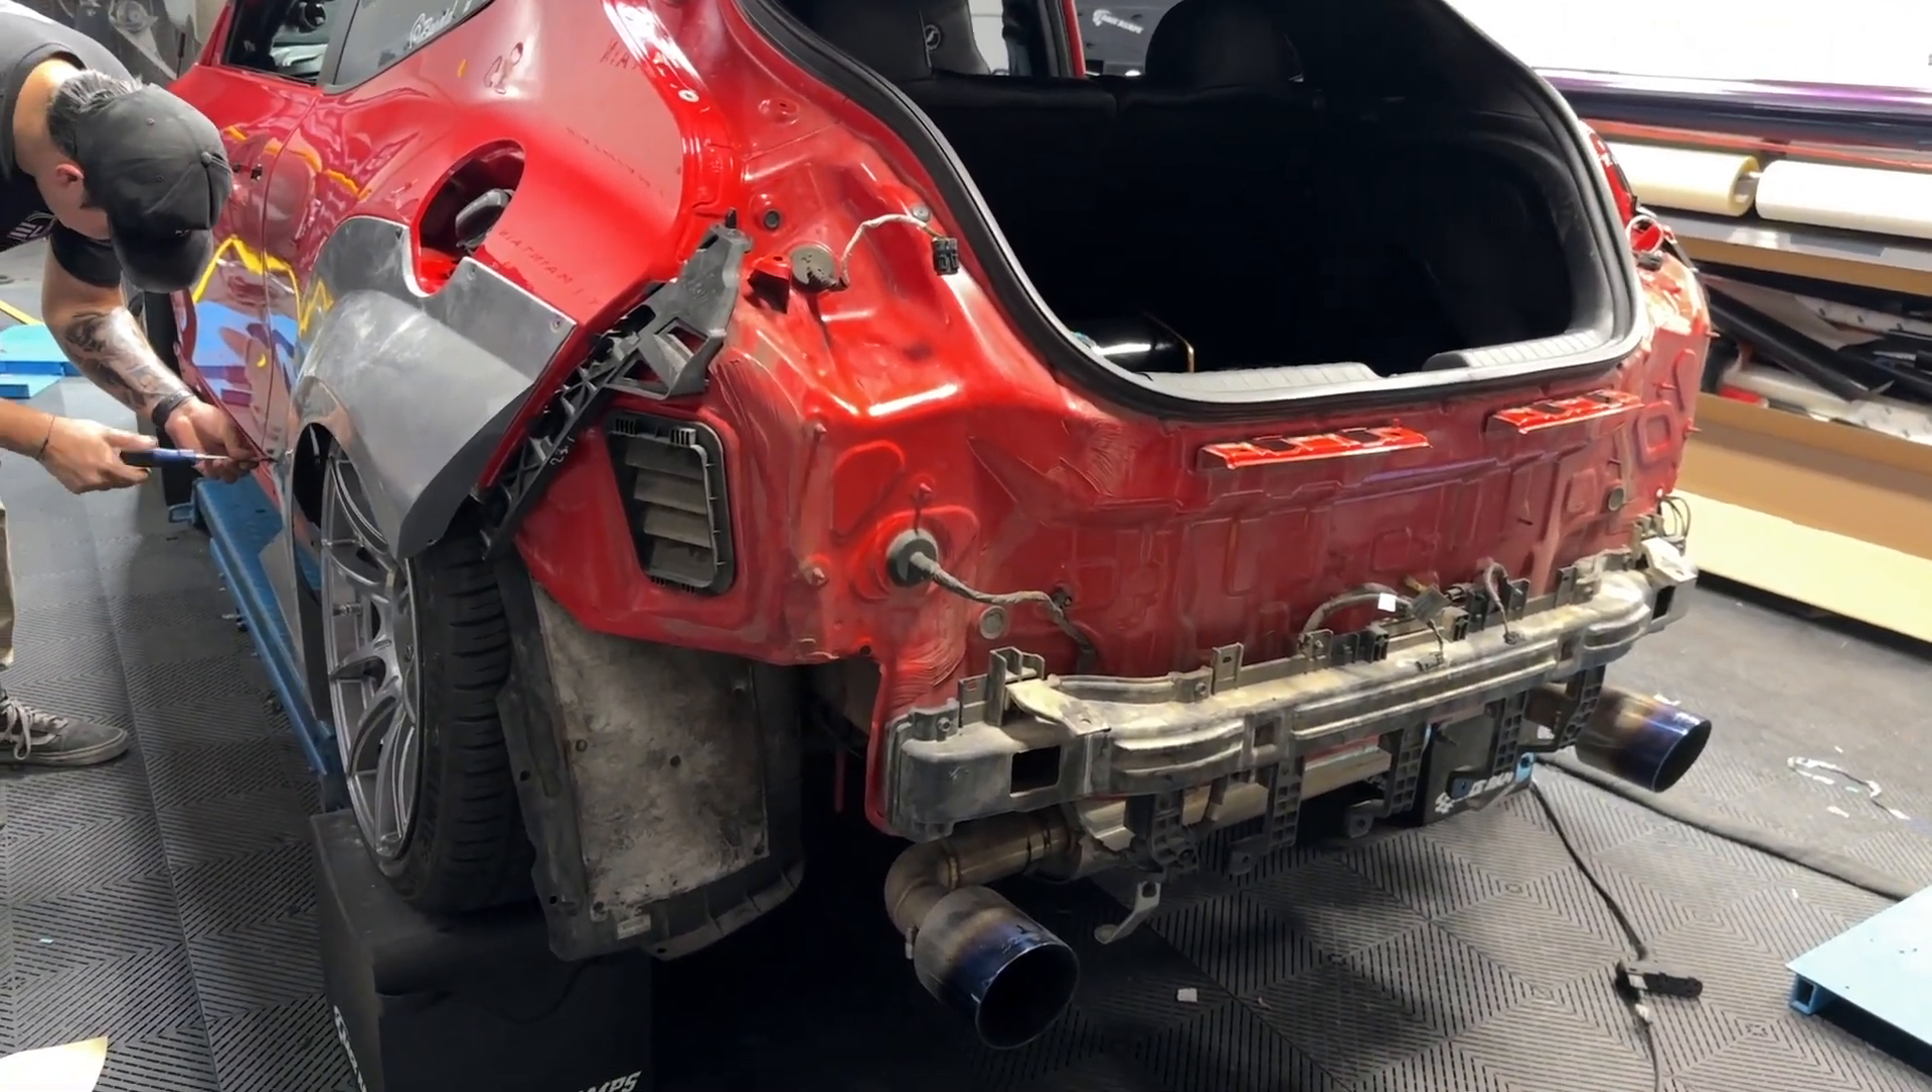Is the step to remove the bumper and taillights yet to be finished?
No.